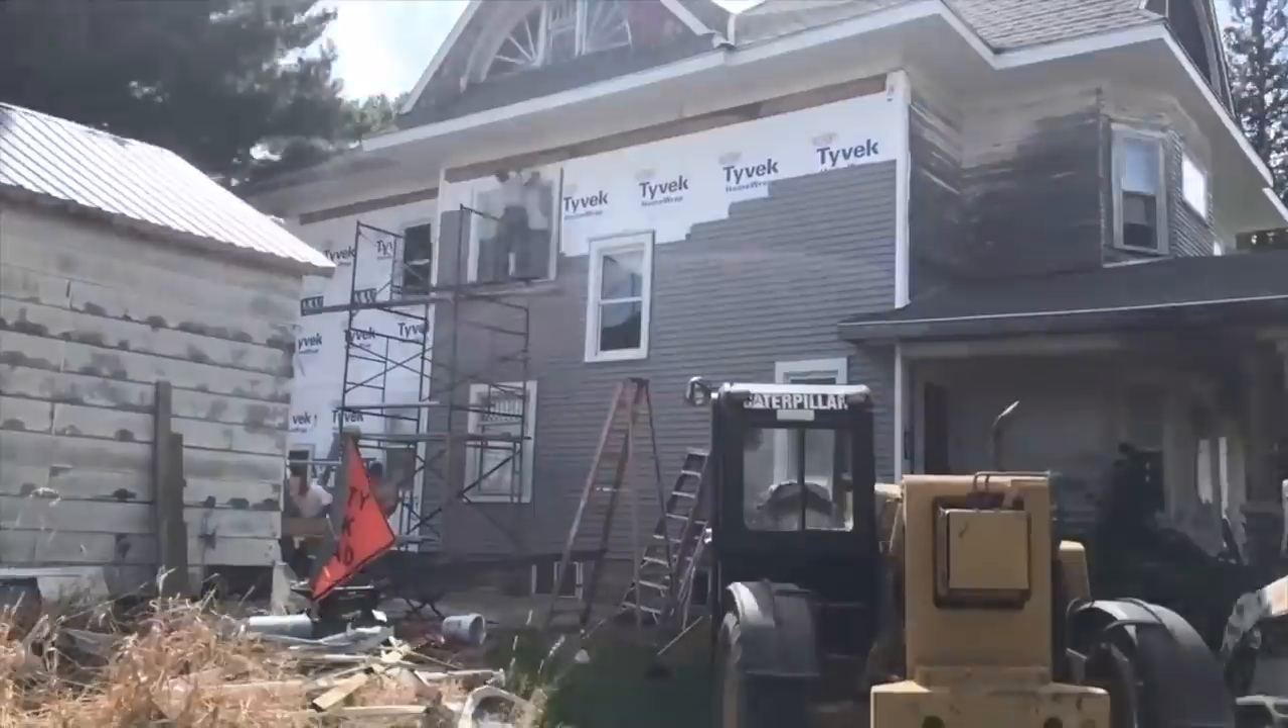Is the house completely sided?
No.